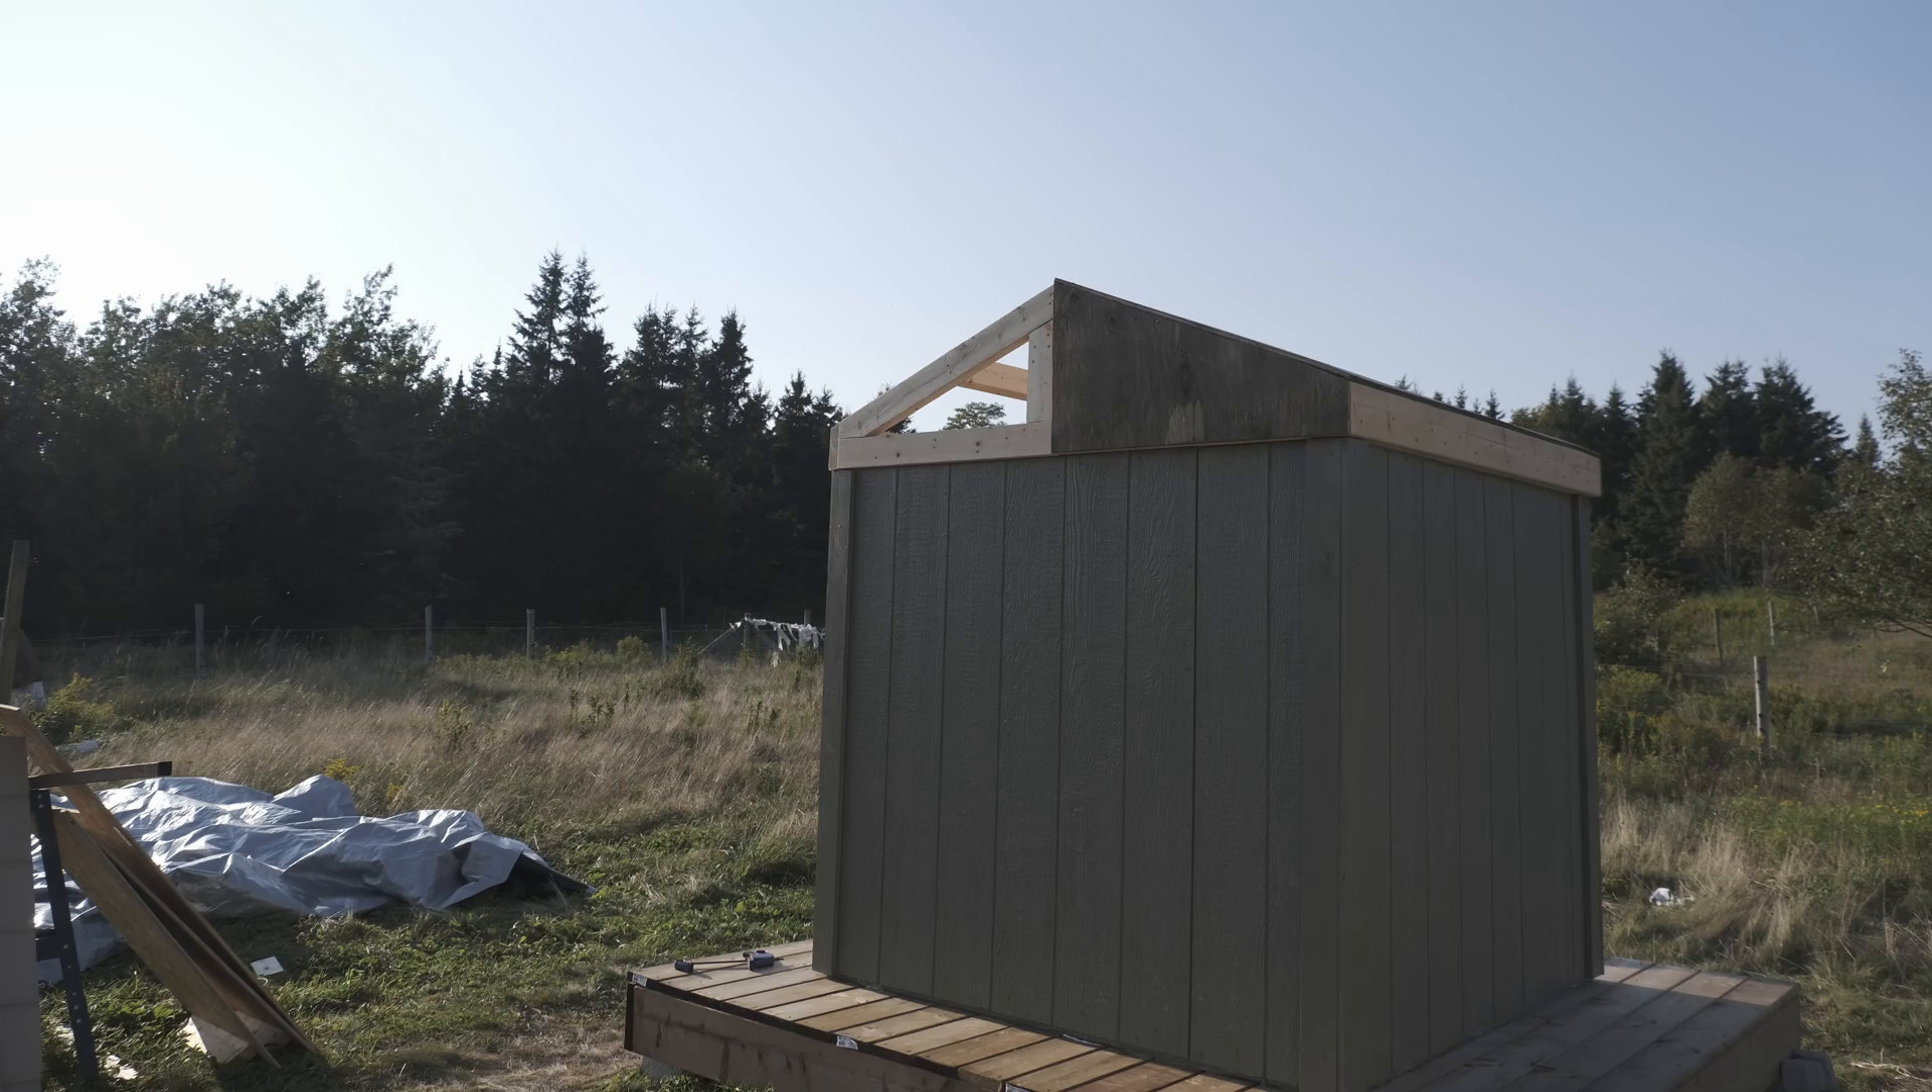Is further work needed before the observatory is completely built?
Yes.